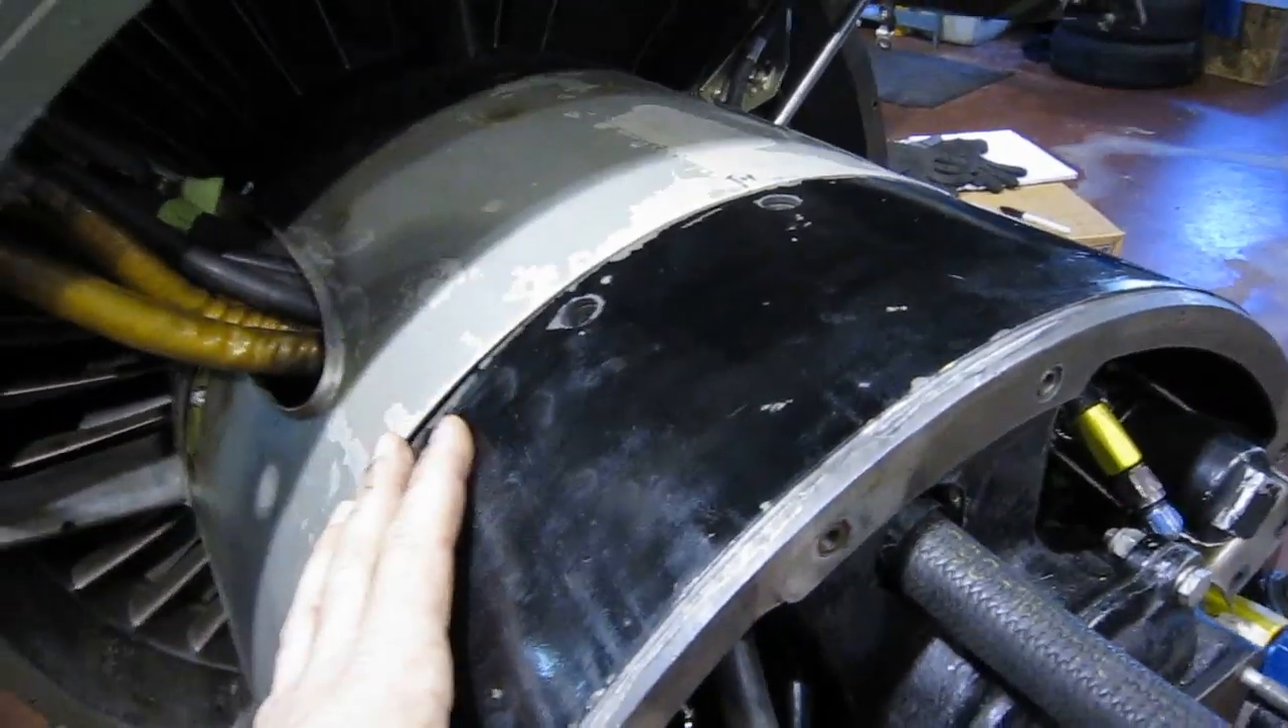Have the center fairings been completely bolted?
No.